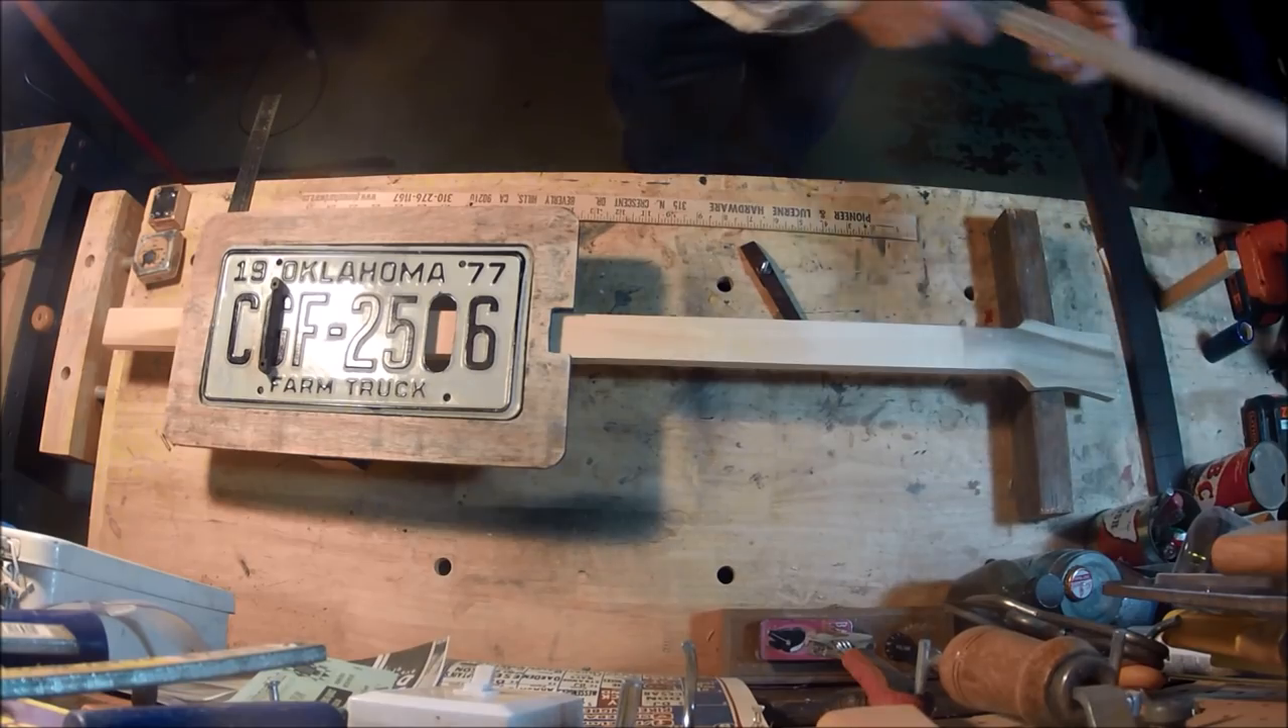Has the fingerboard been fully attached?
No.